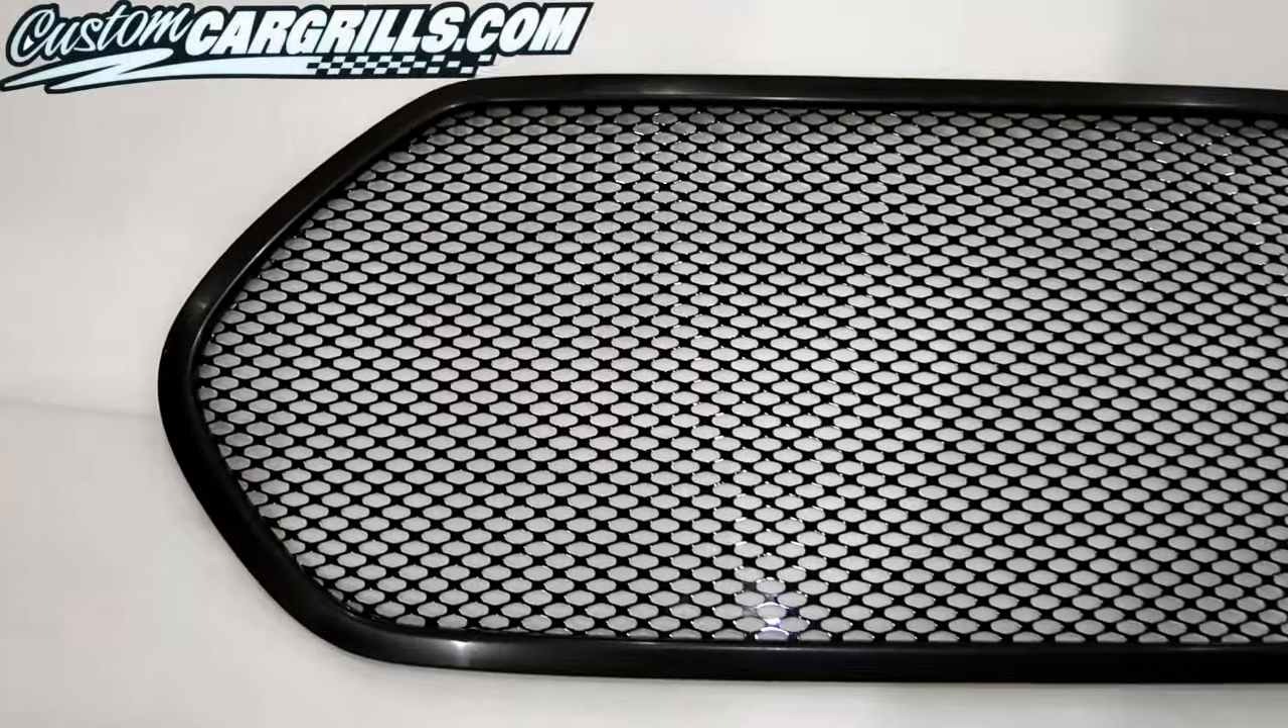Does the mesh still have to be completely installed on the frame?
No.